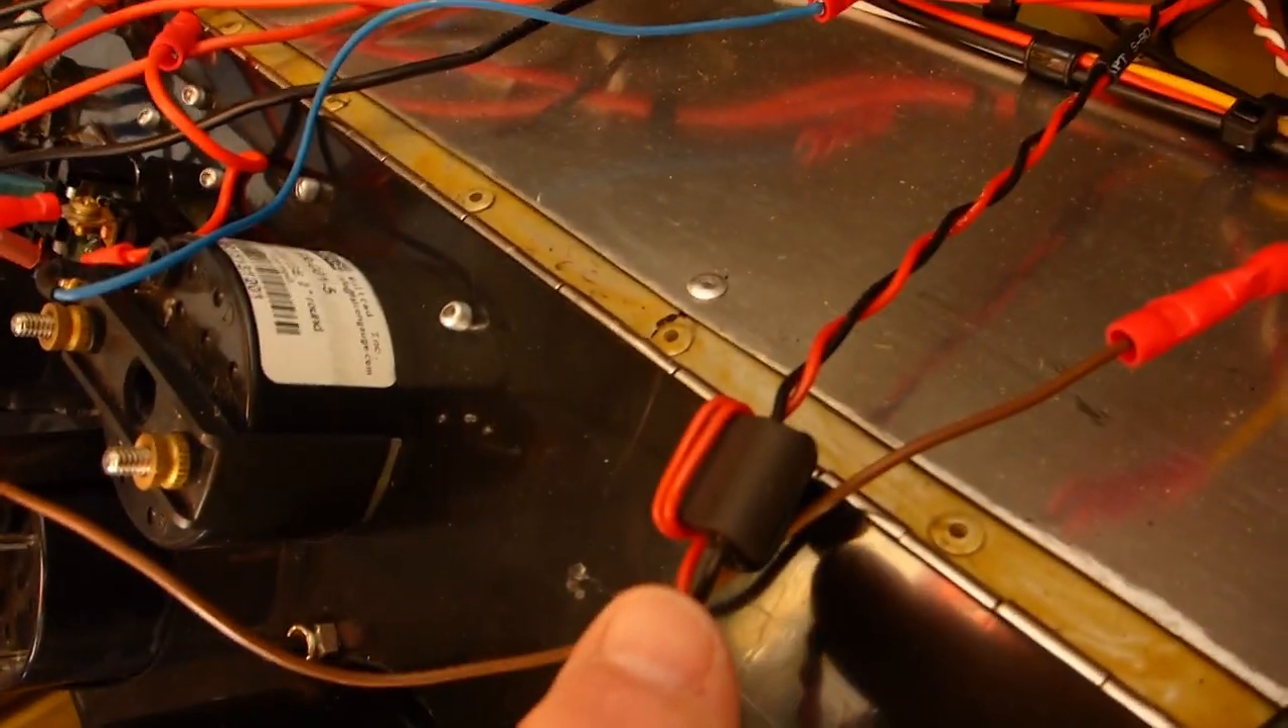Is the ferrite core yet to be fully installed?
No.